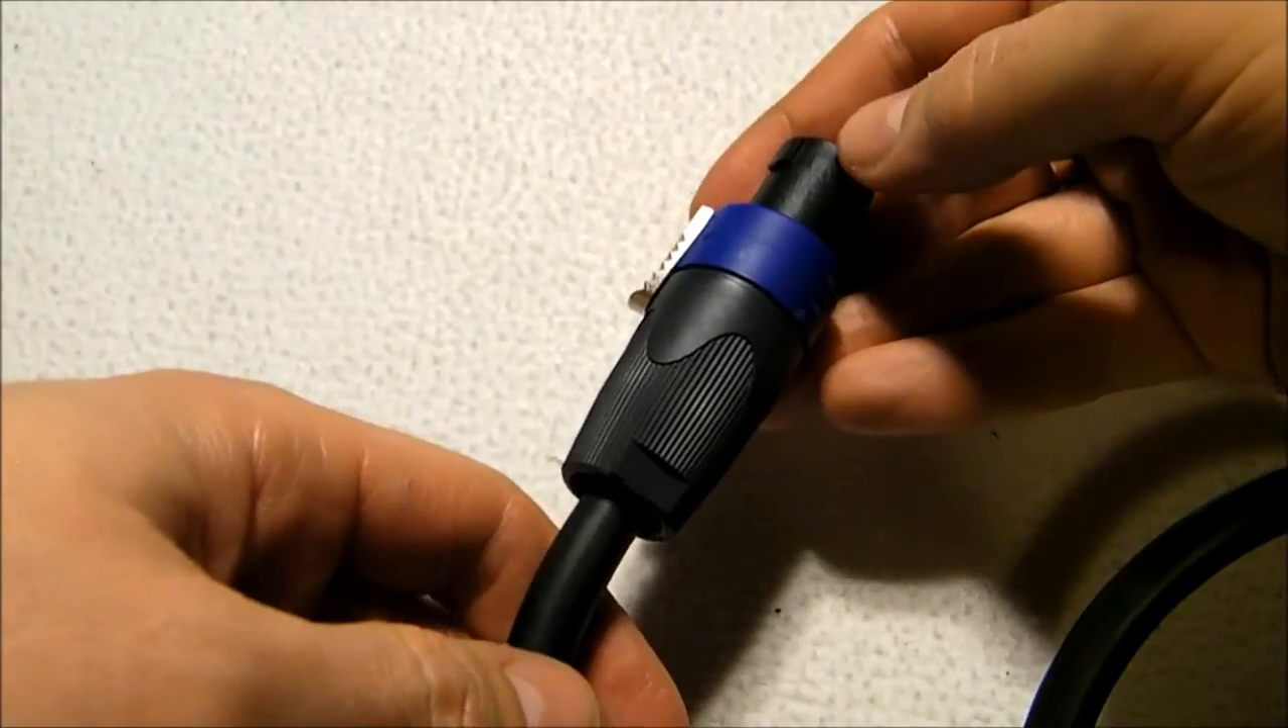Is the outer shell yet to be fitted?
No.